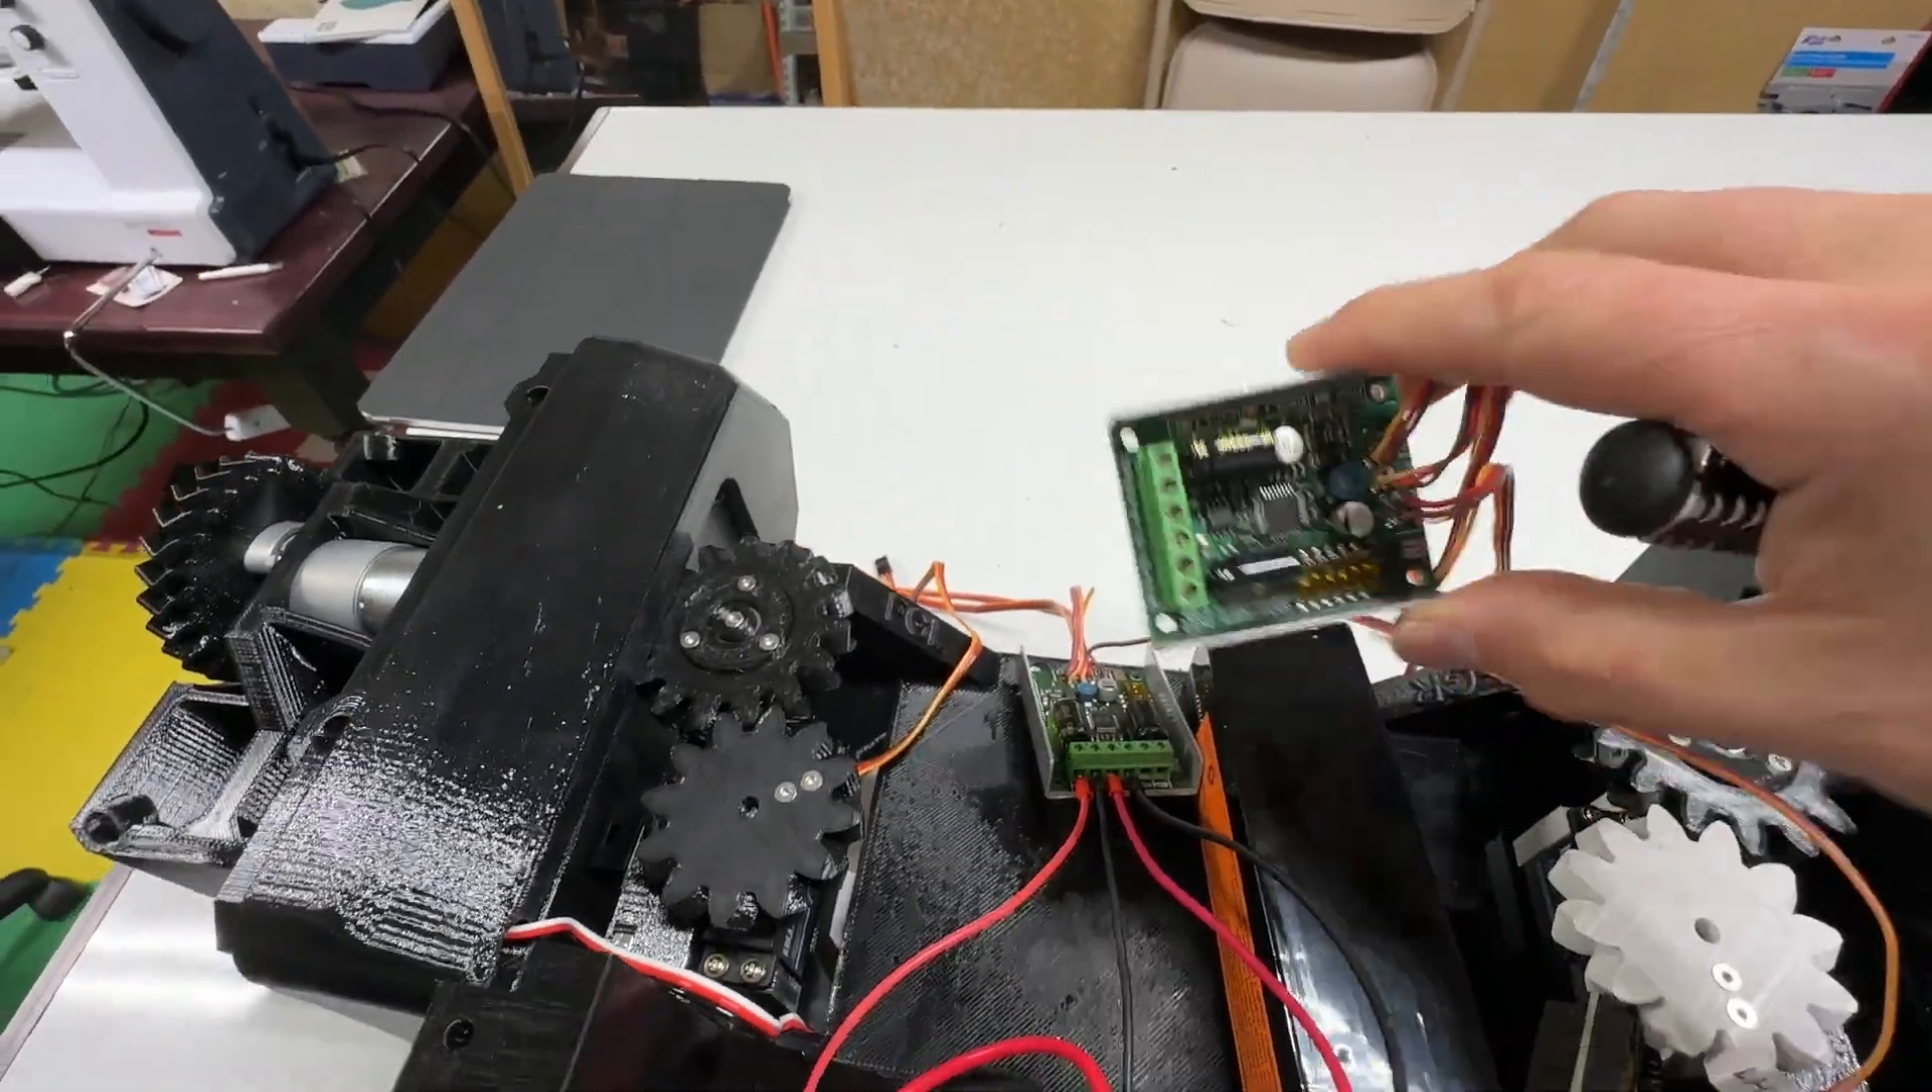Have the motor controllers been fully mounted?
No.